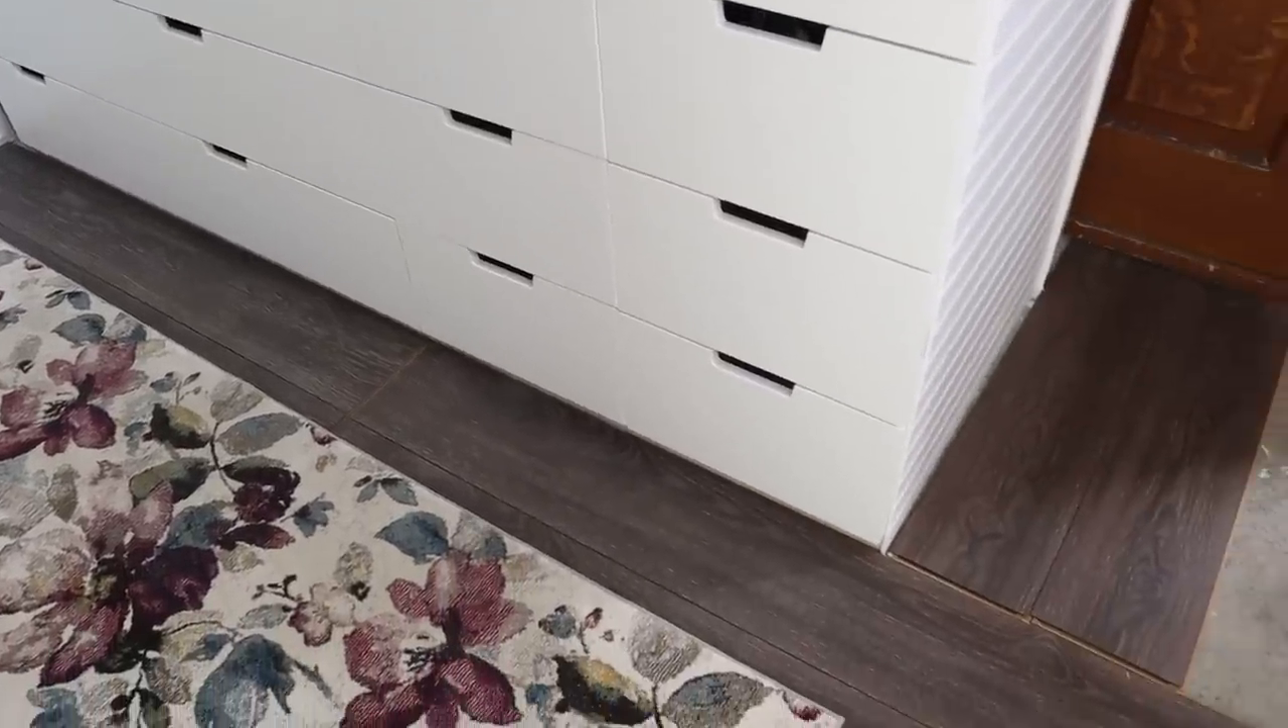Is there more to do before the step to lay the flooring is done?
Yes.